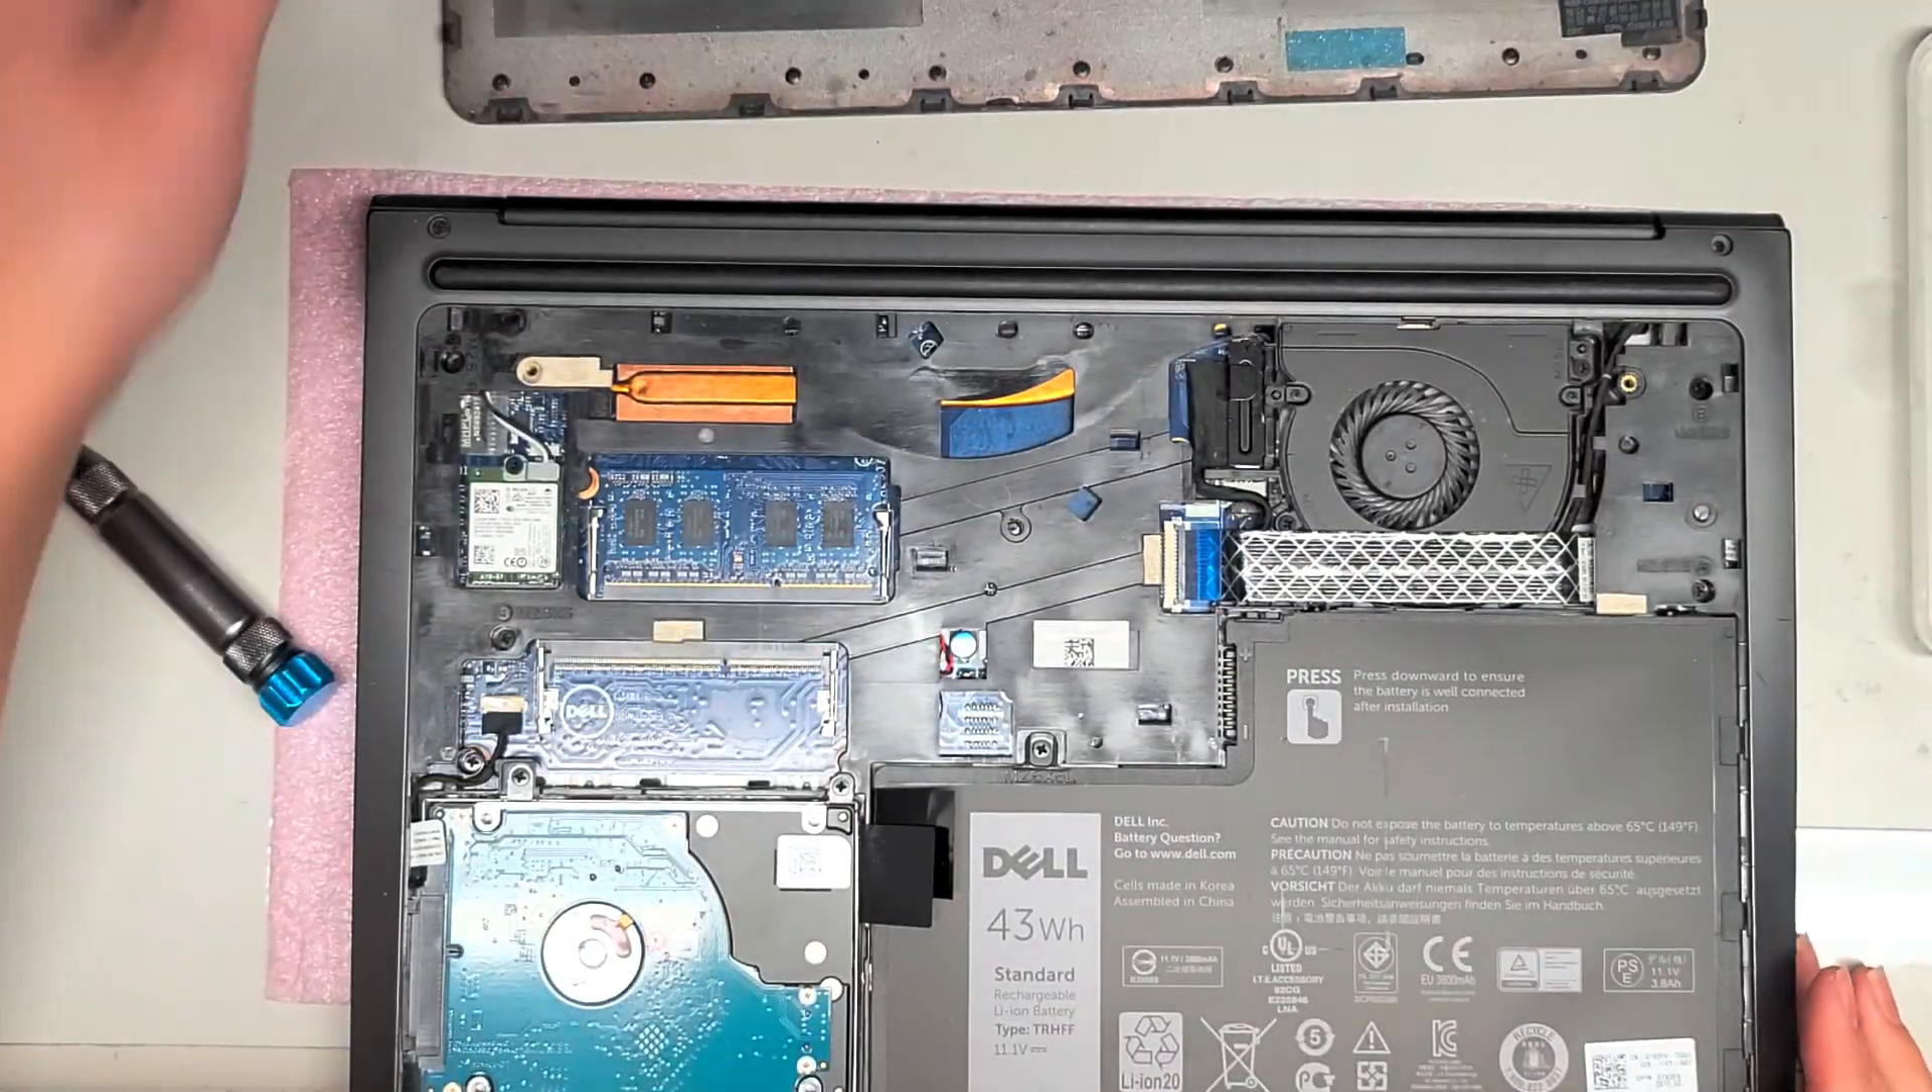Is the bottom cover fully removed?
Yes.